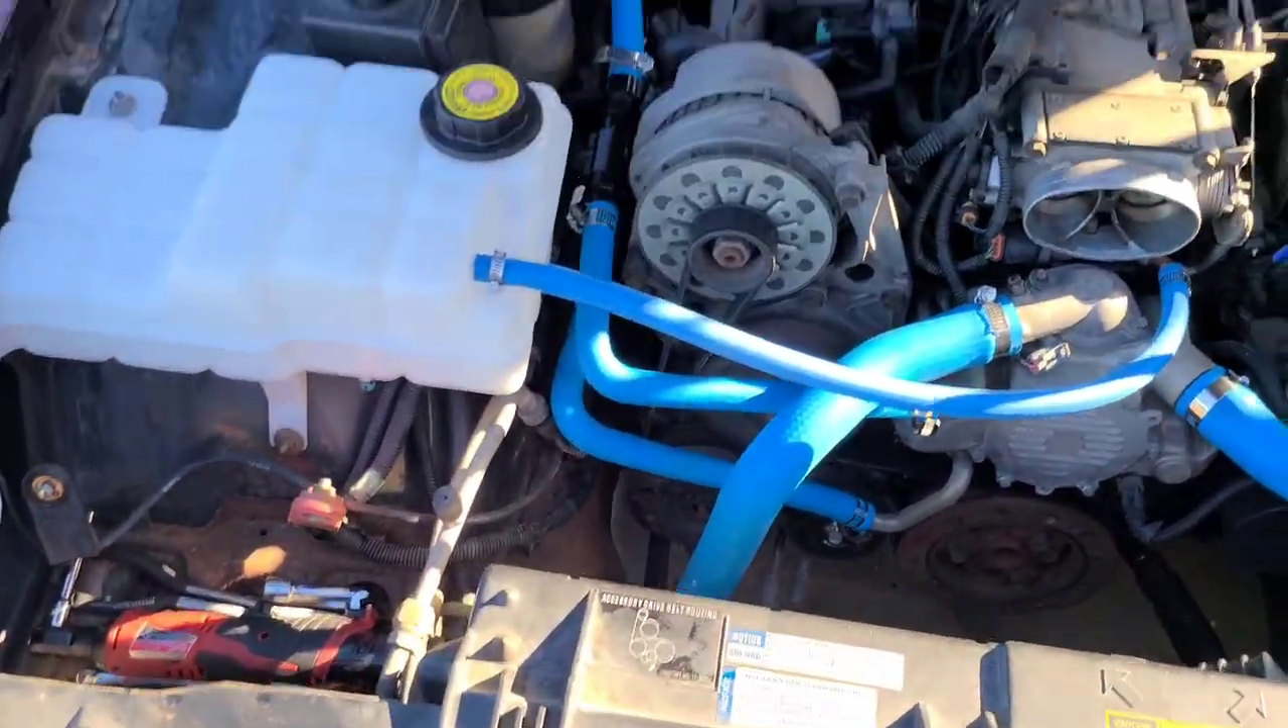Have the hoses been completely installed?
Yes.